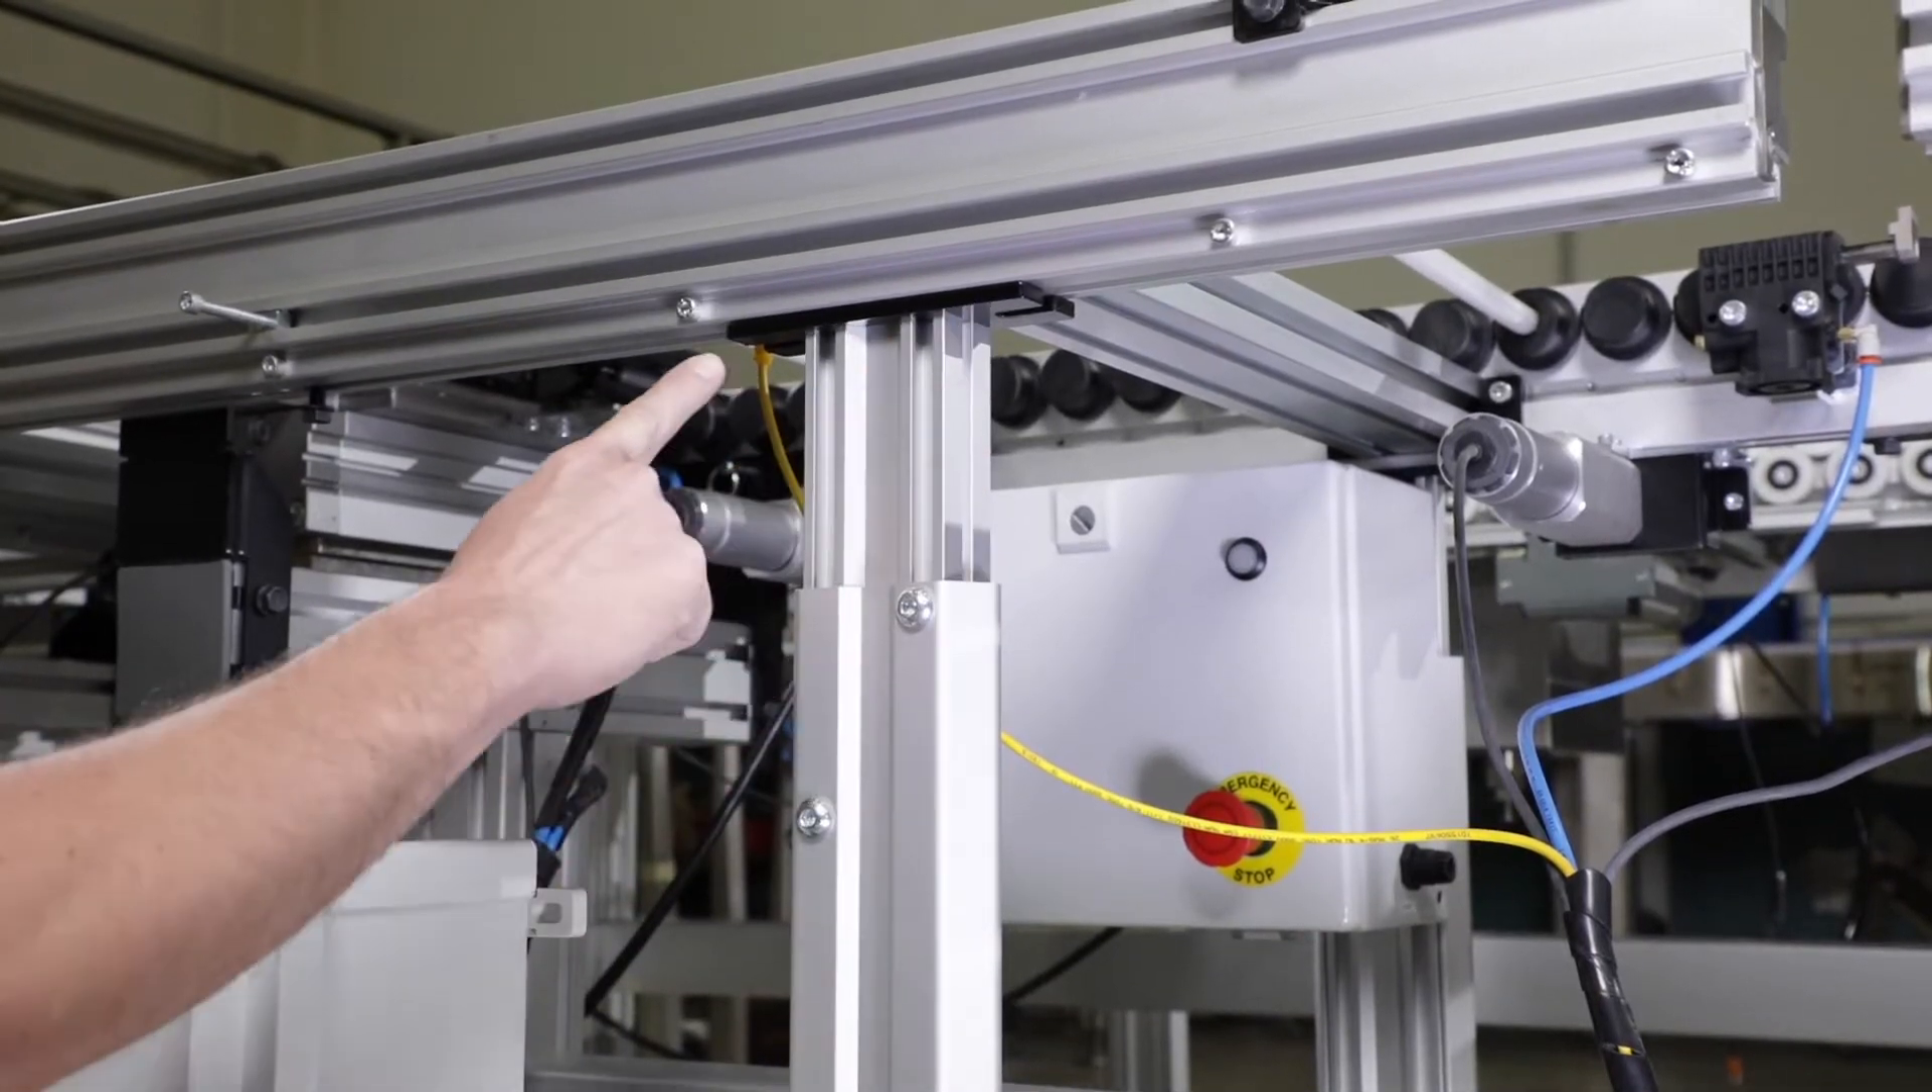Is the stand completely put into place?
Yes.